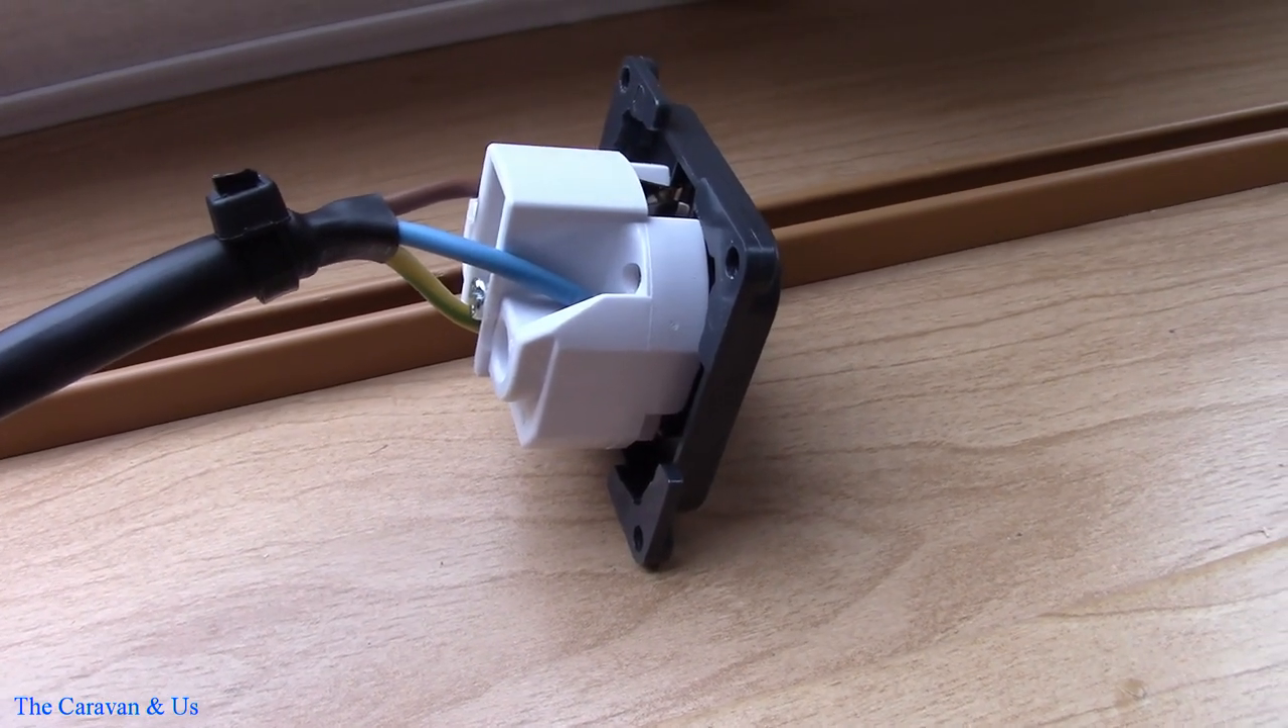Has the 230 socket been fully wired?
Yes.